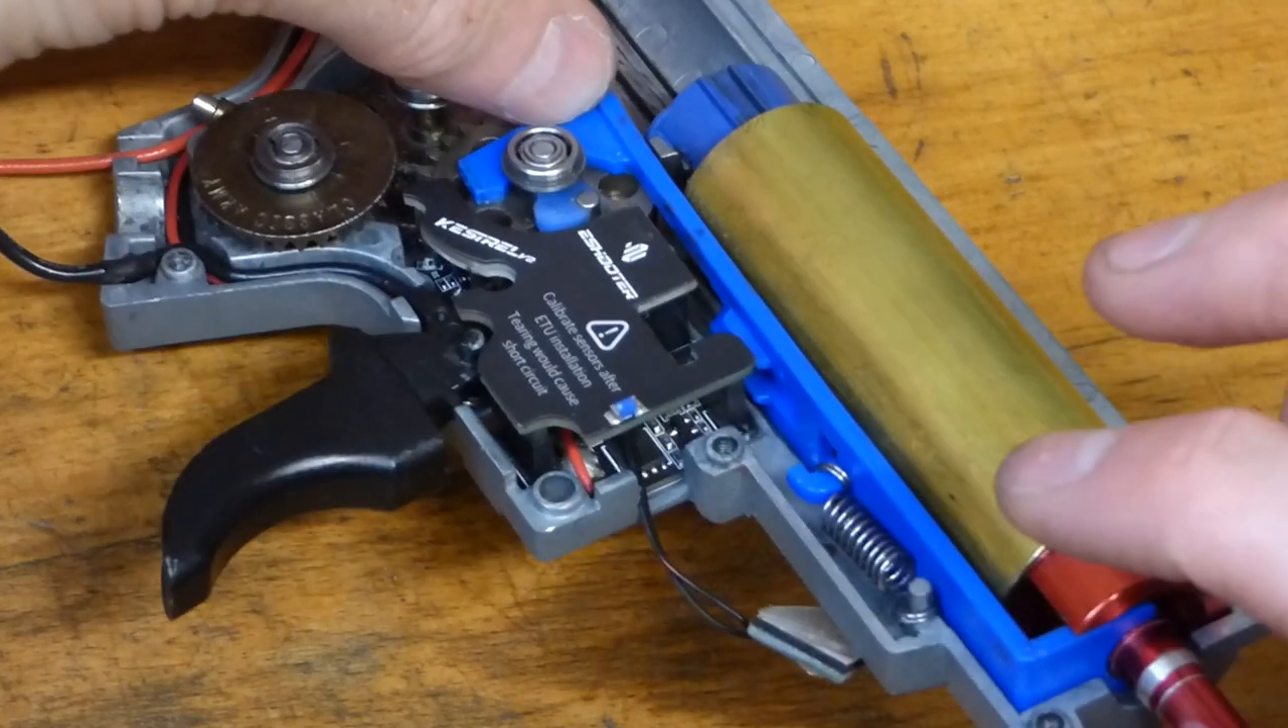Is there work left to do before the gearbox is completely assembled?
Yes.